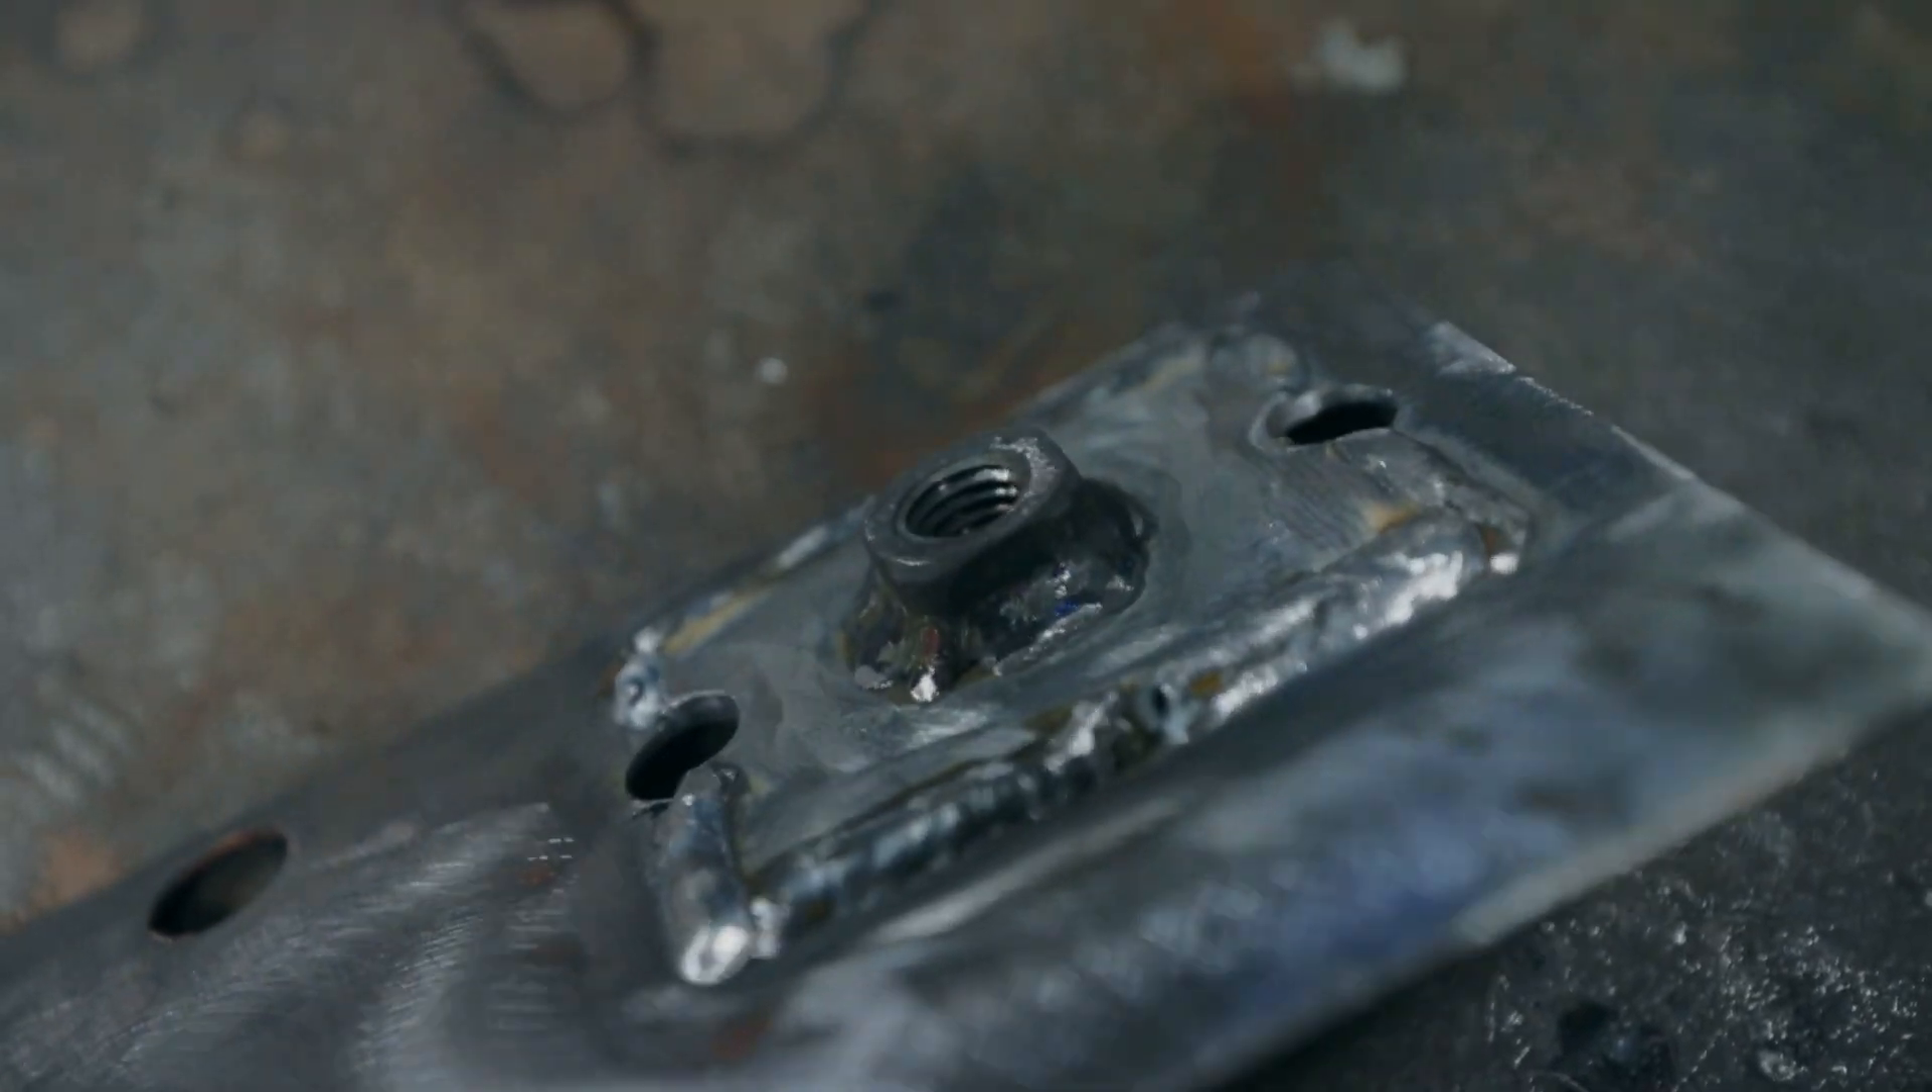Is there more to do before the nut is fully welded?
No.